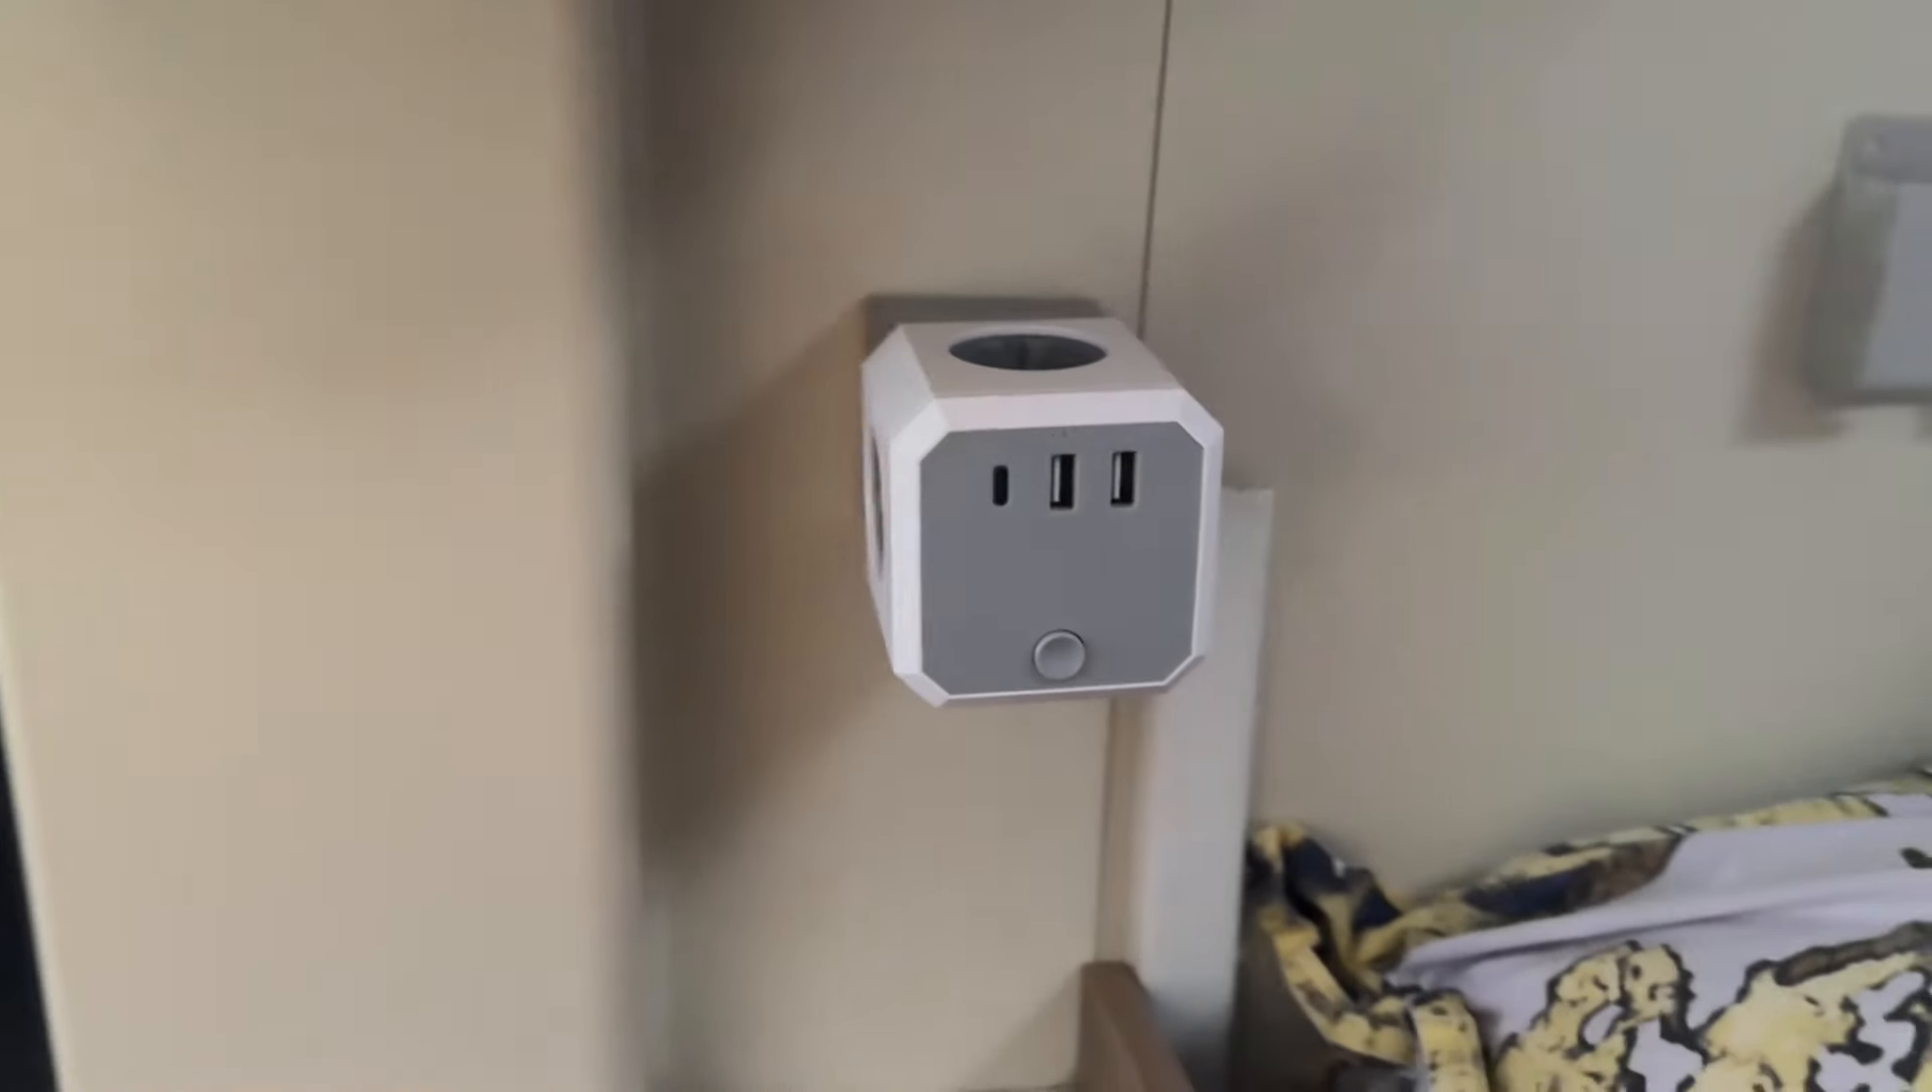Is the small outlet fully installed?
Yes.